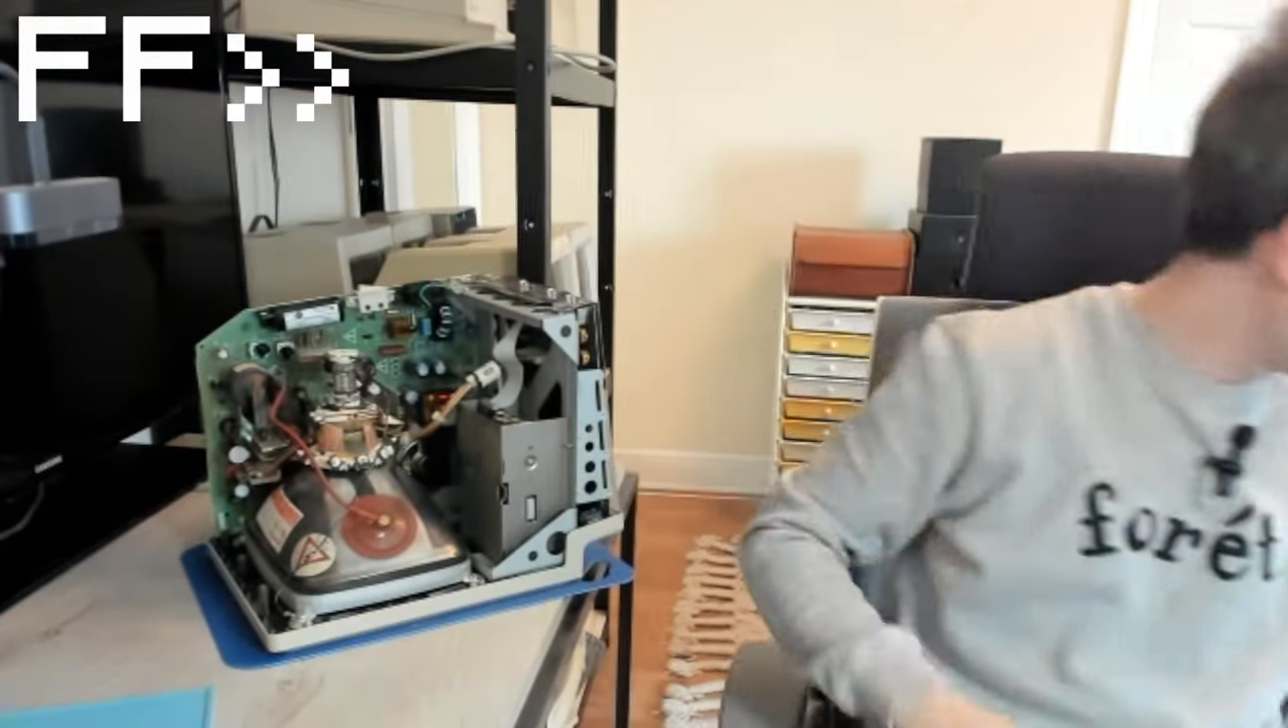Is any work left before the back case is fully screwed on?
Yes.